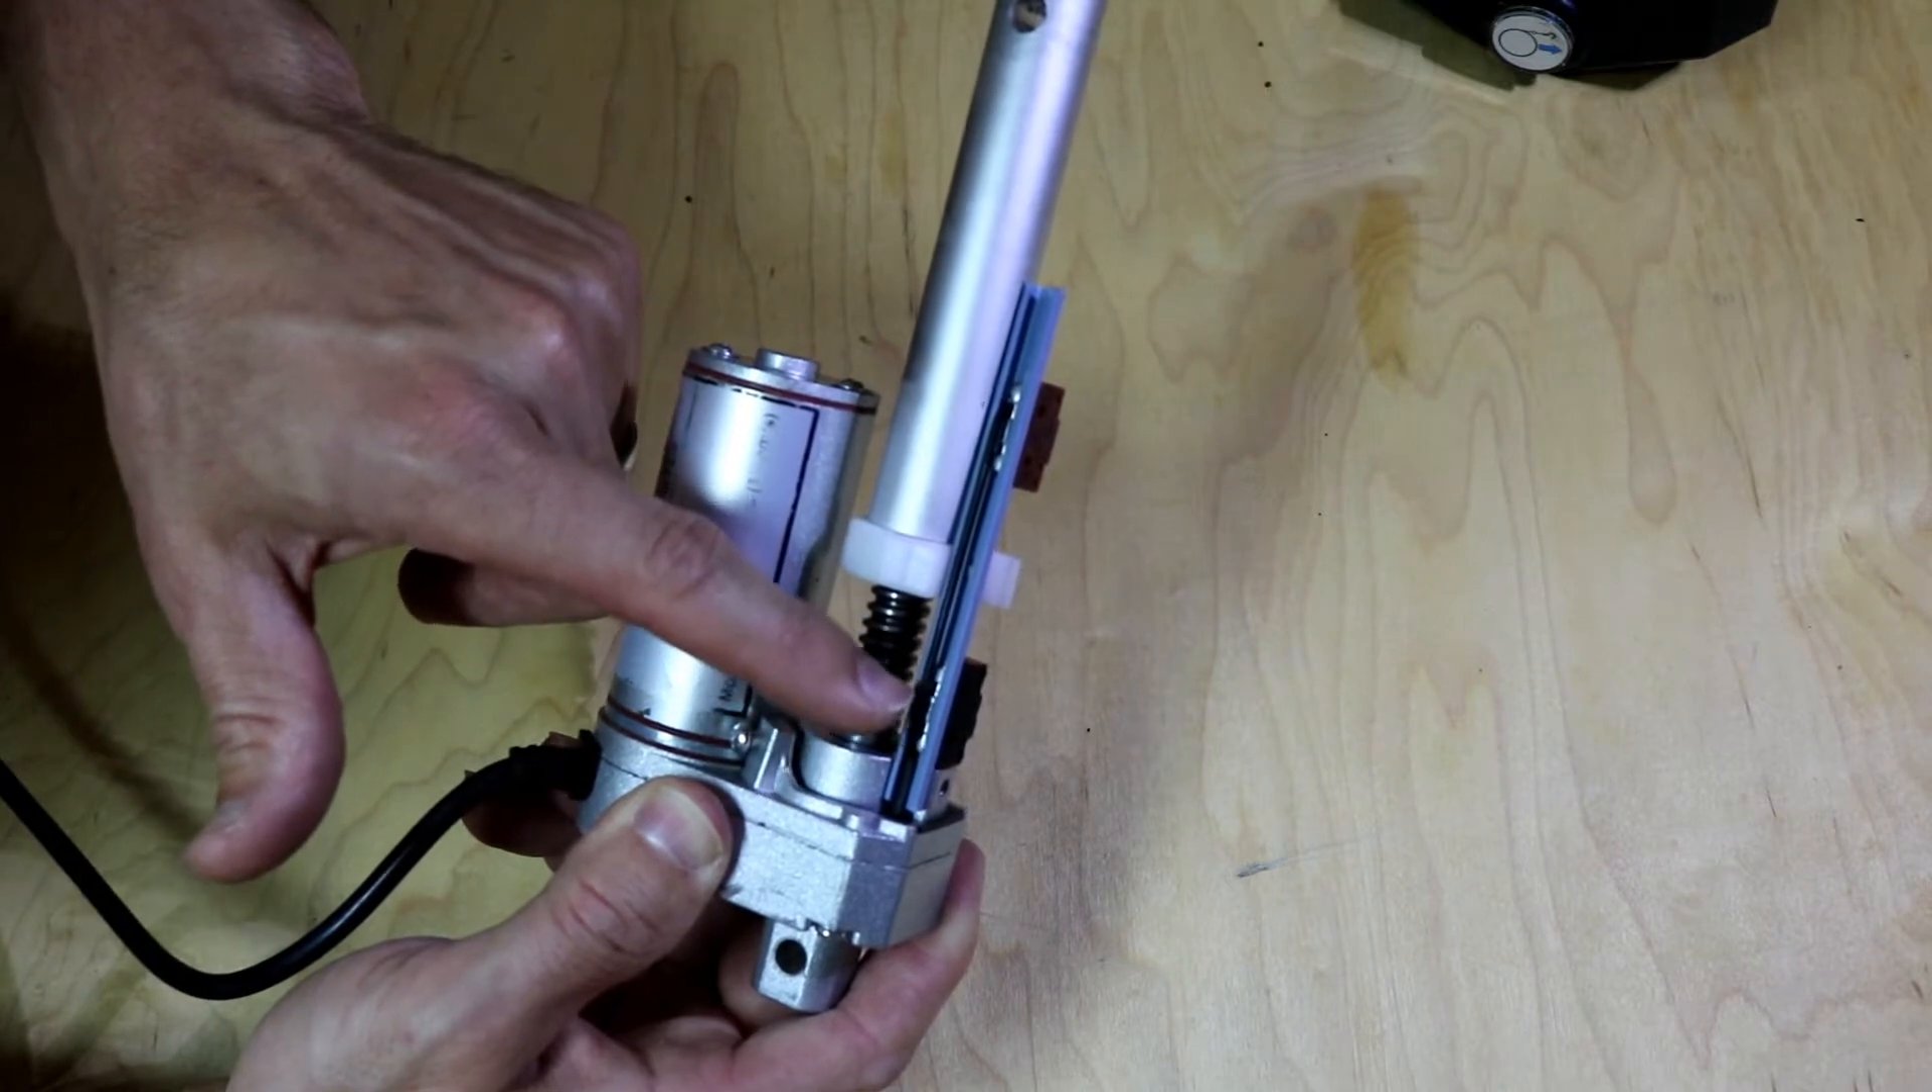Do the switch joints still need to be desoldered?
Yes.